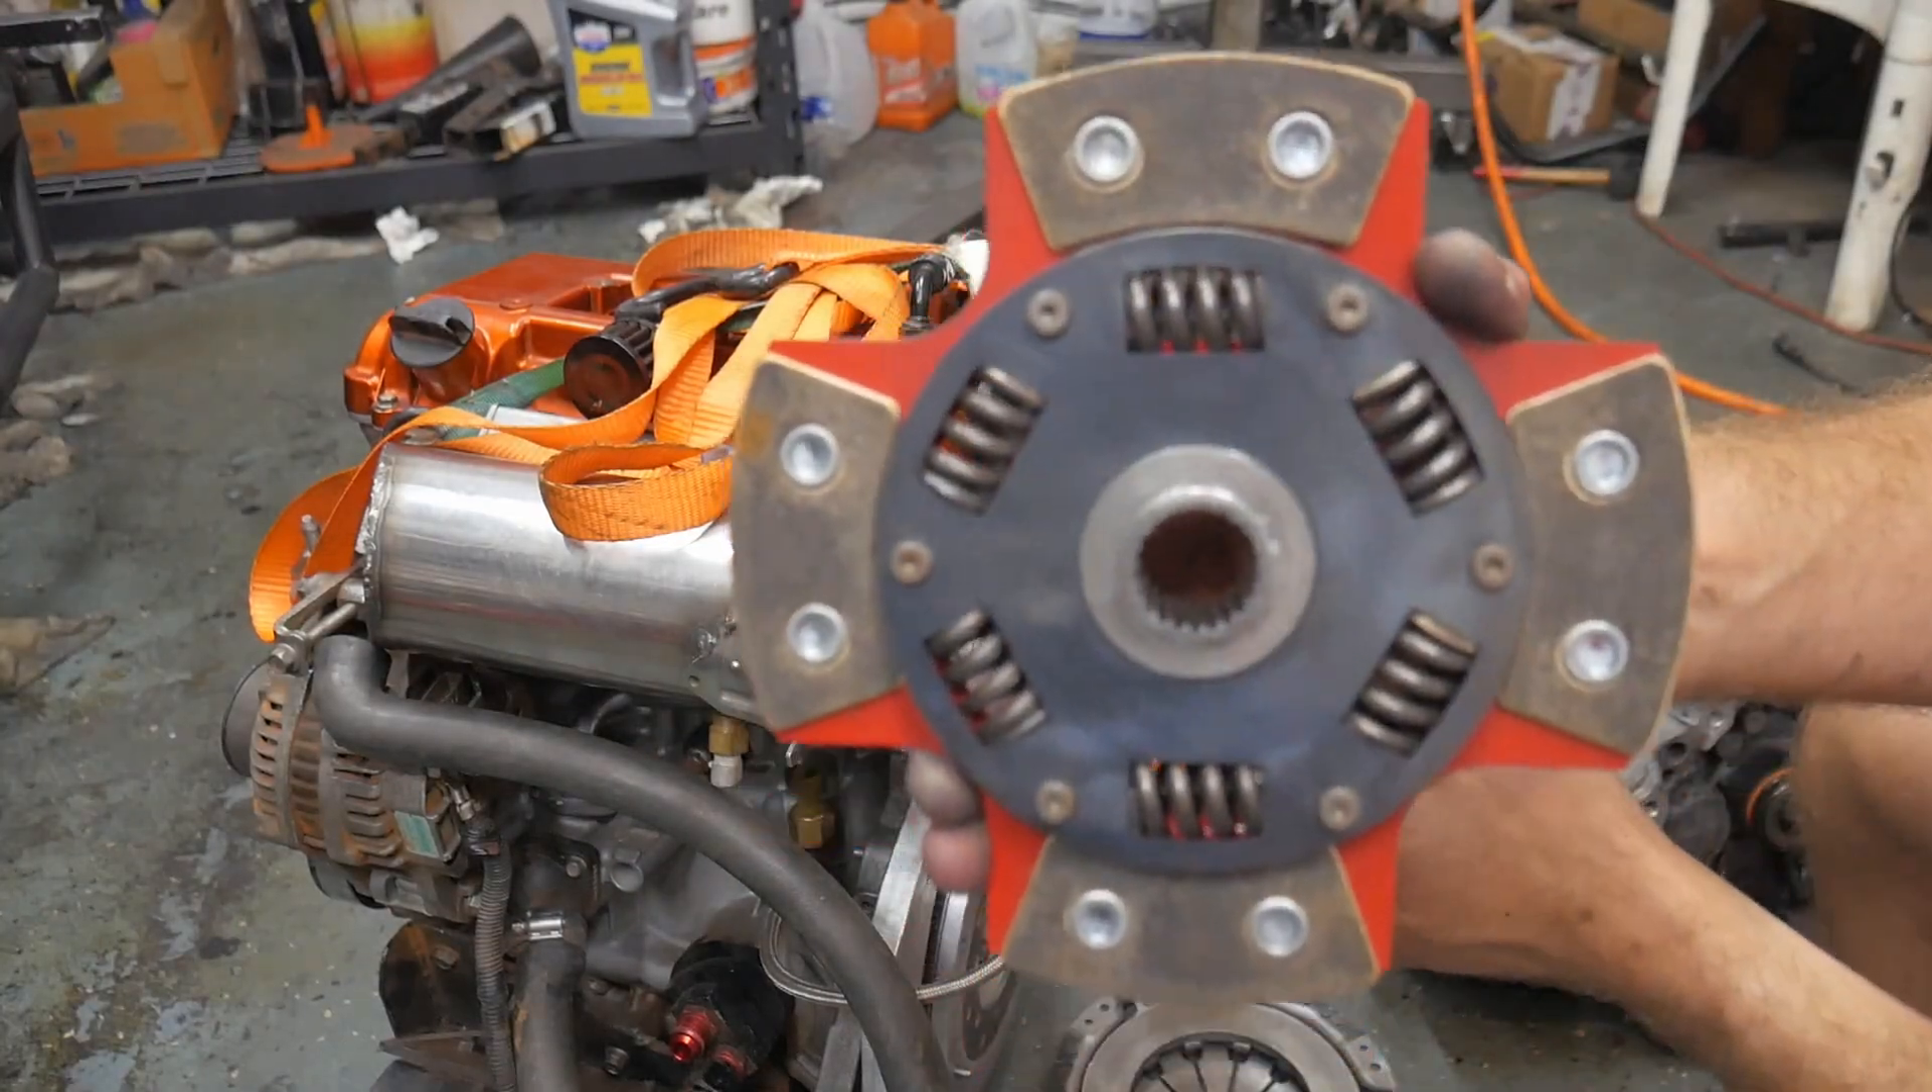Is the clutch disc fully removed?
Yes.